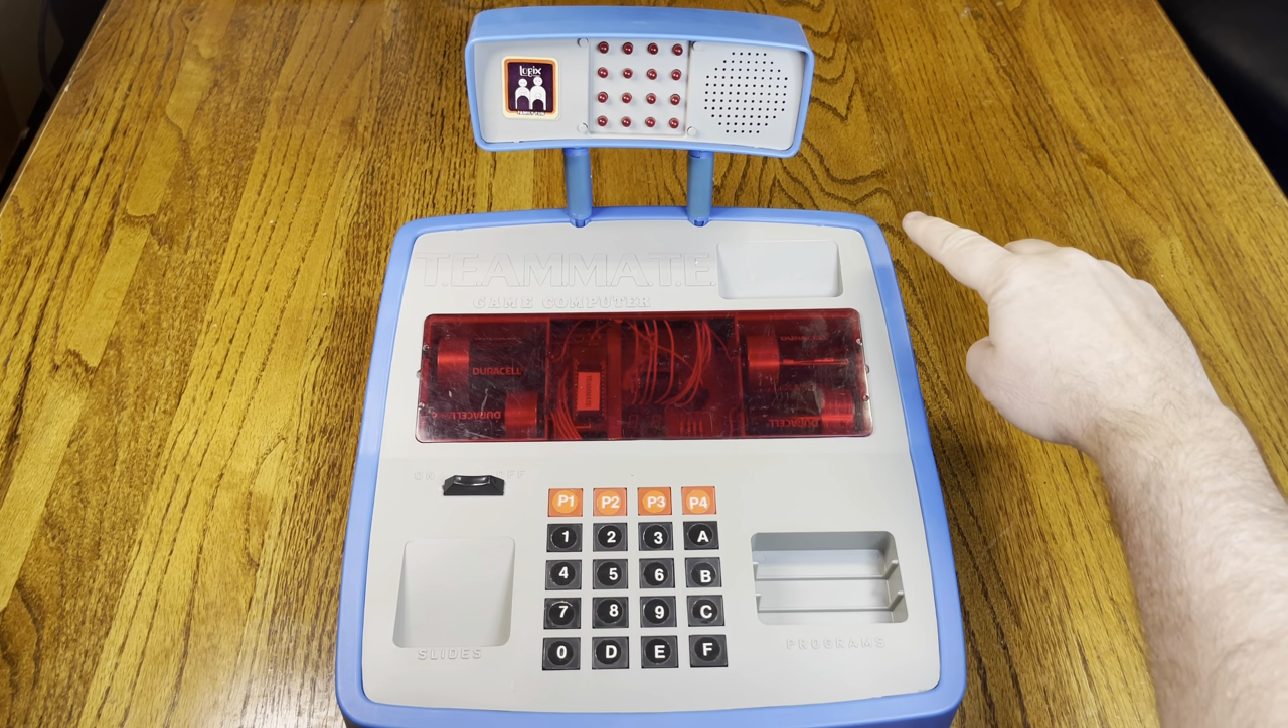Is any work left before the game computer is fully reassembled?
No.